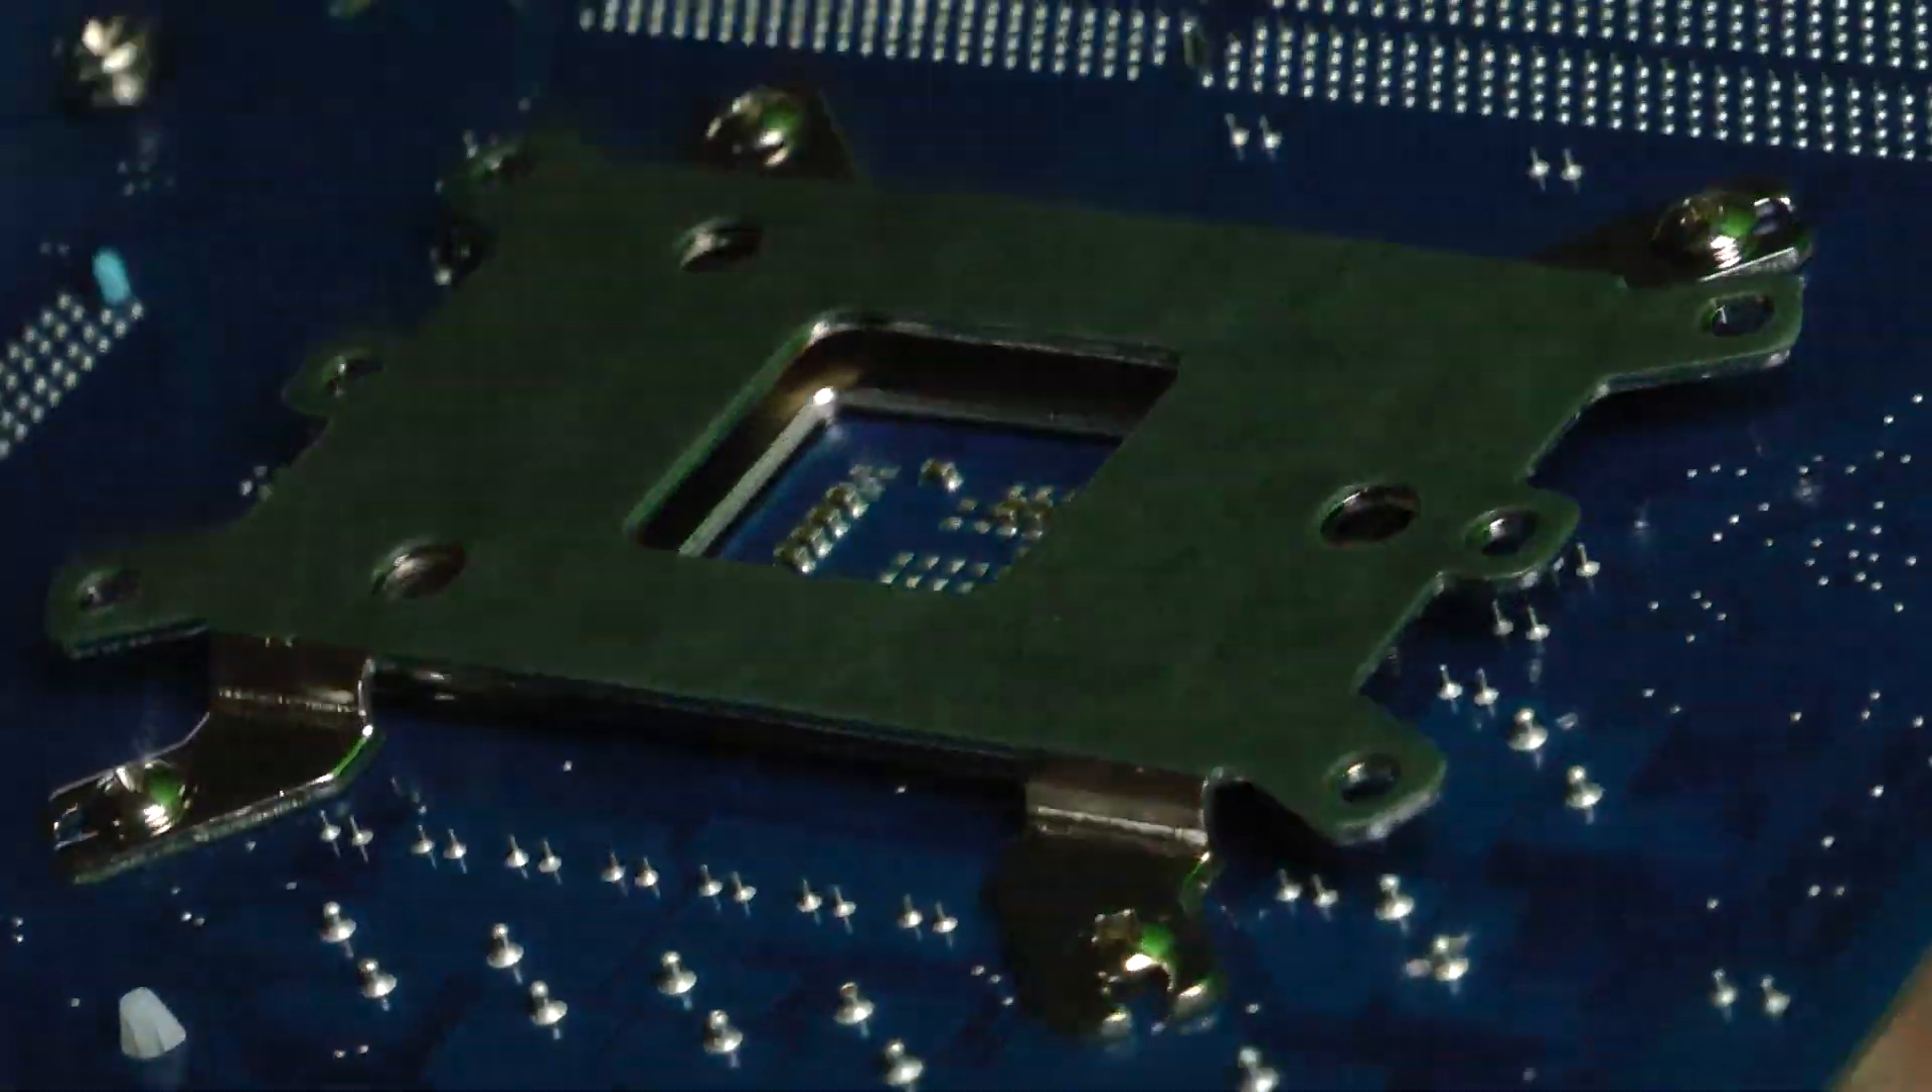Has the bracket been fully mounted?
Yes.